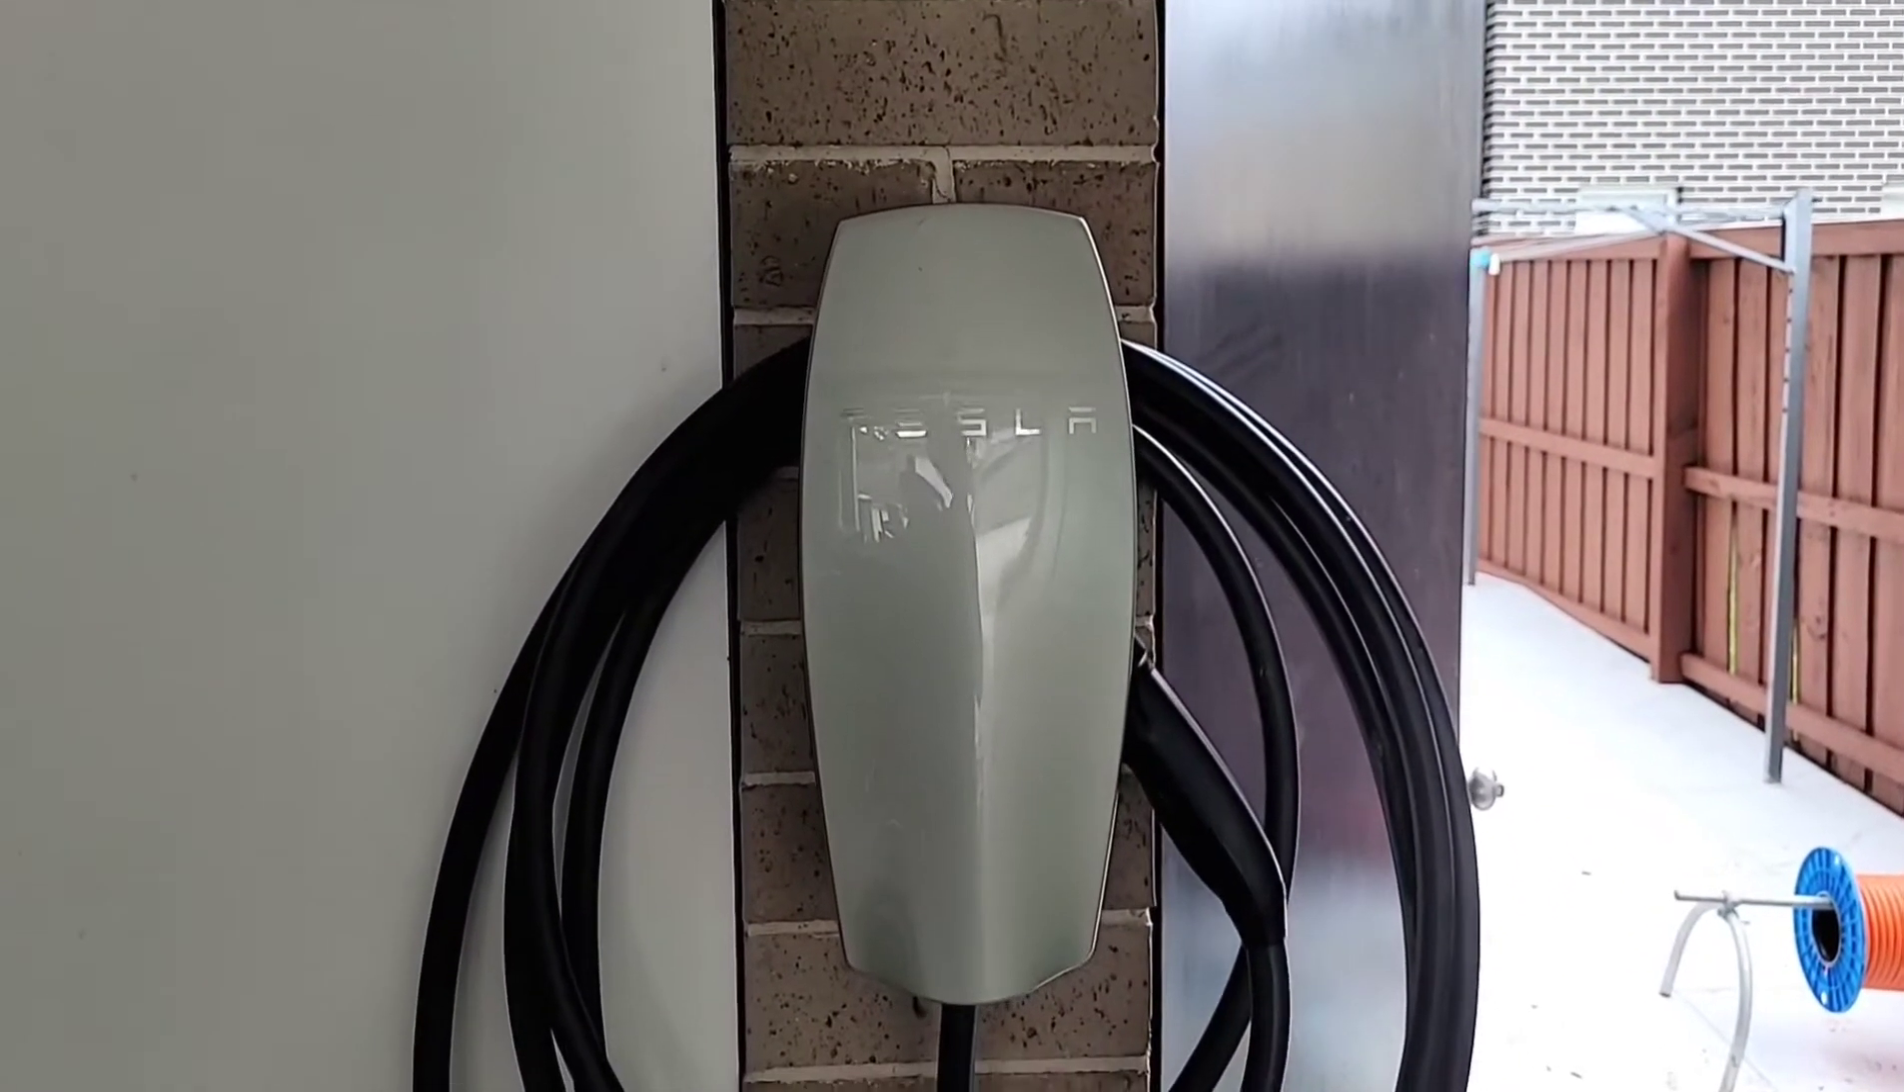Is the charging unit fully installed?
Yes.